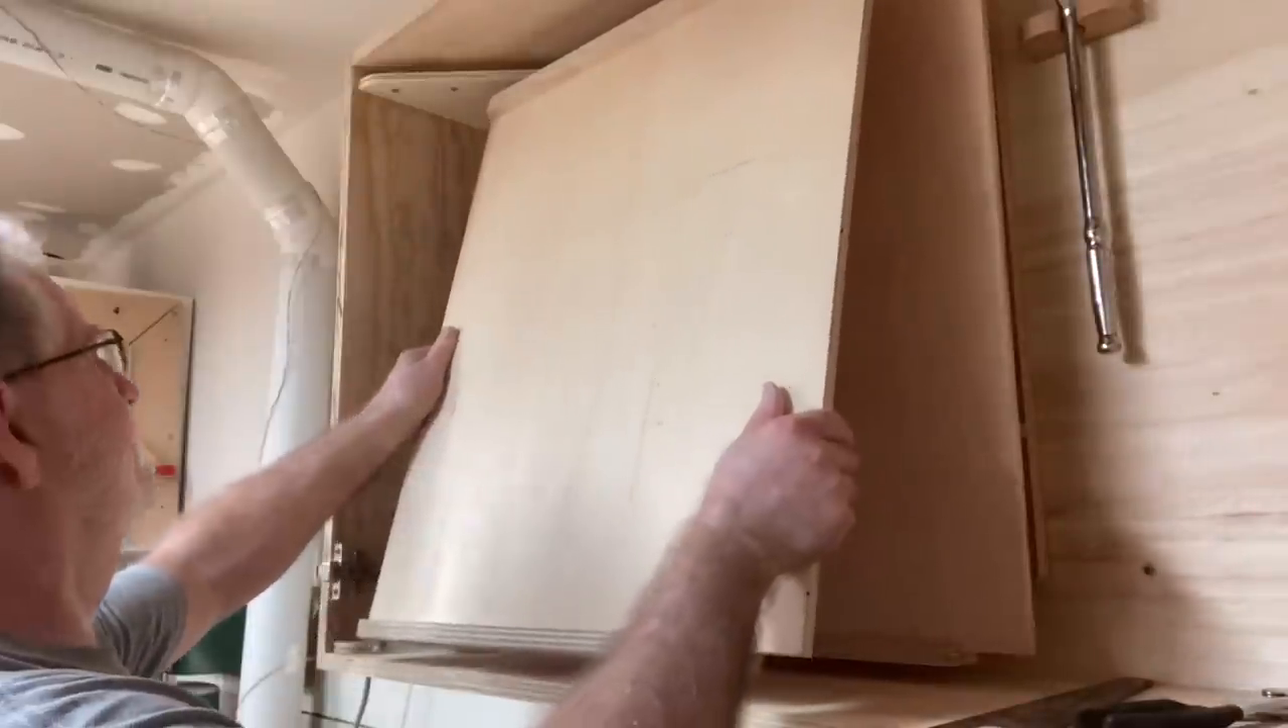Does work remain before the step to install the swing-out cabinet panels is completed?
Yes.